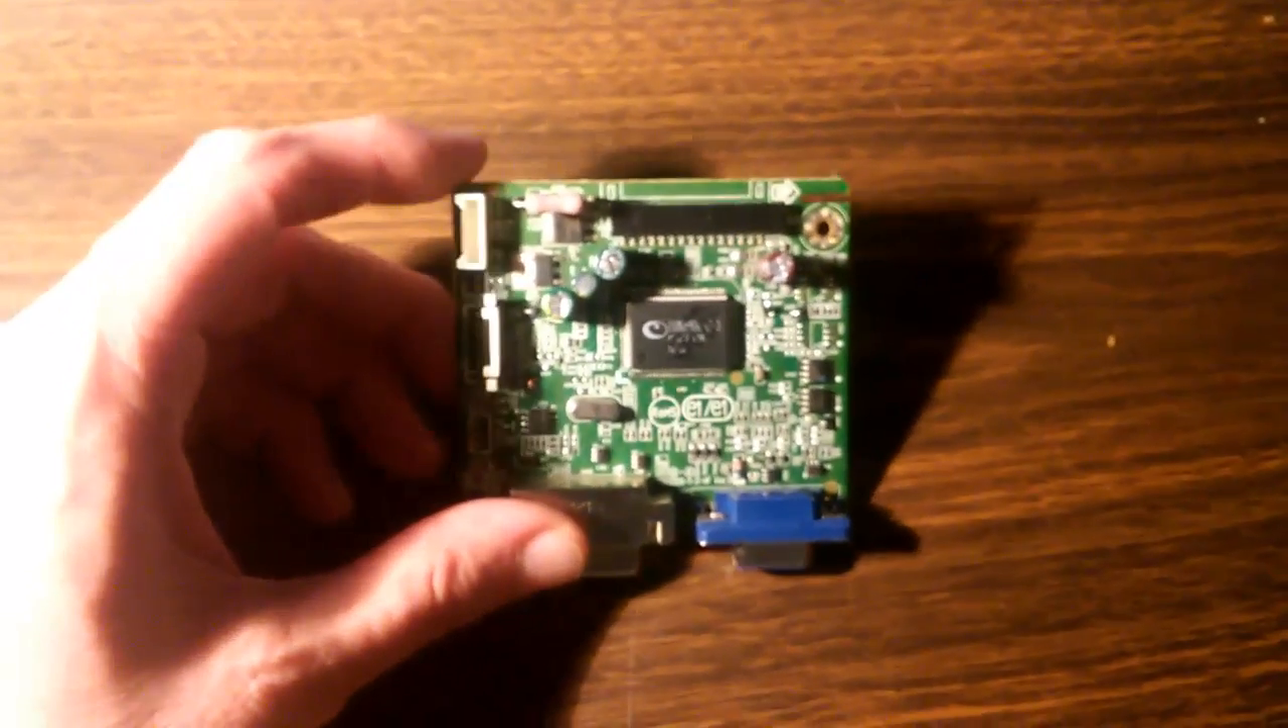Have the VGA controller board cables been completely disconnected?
Yes.